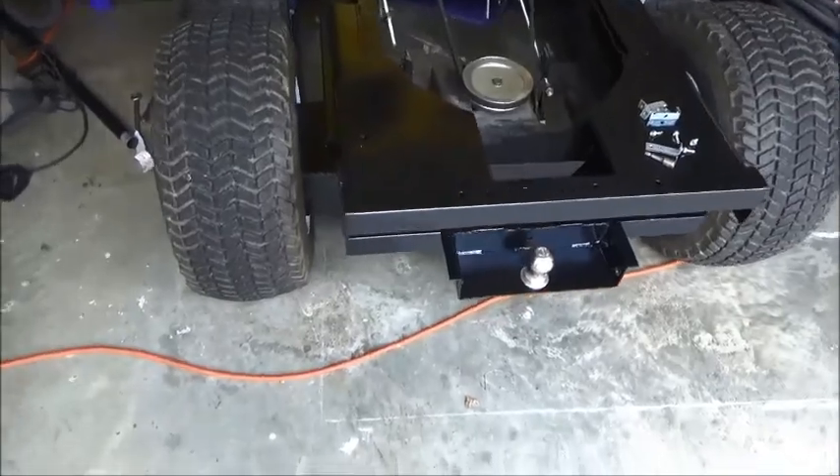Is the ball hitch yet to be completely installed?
No.